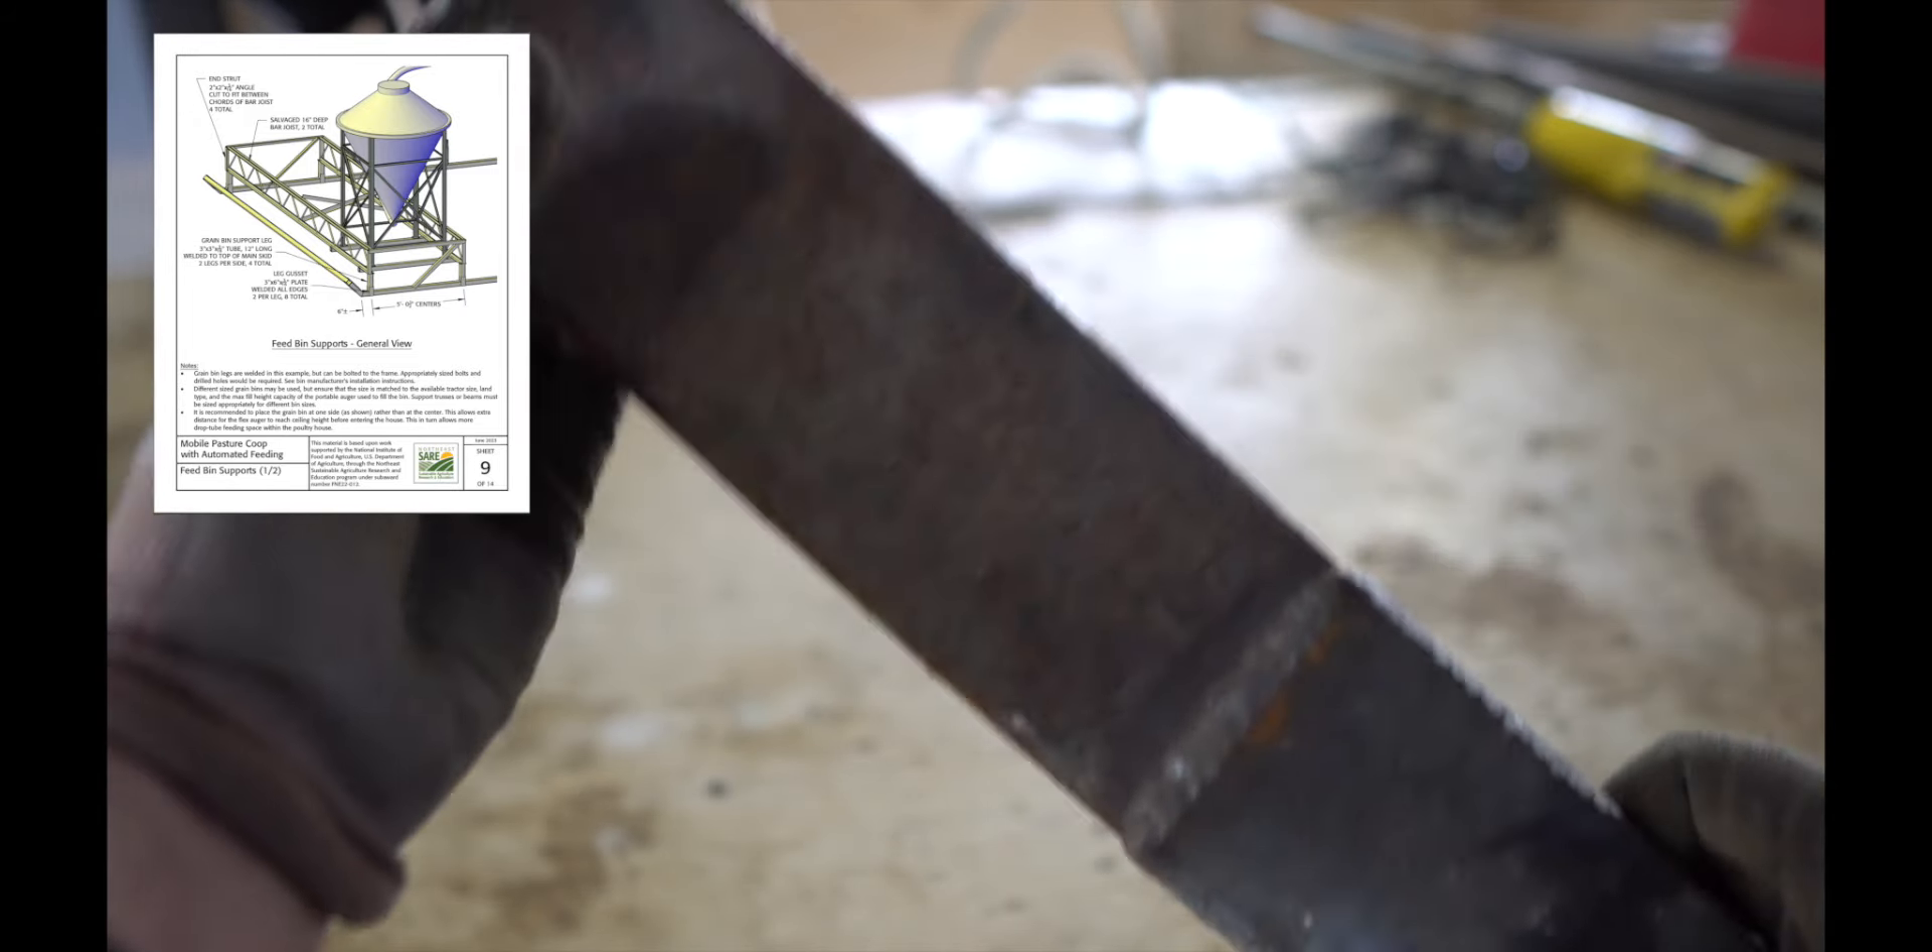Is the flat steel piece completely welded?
Yes.